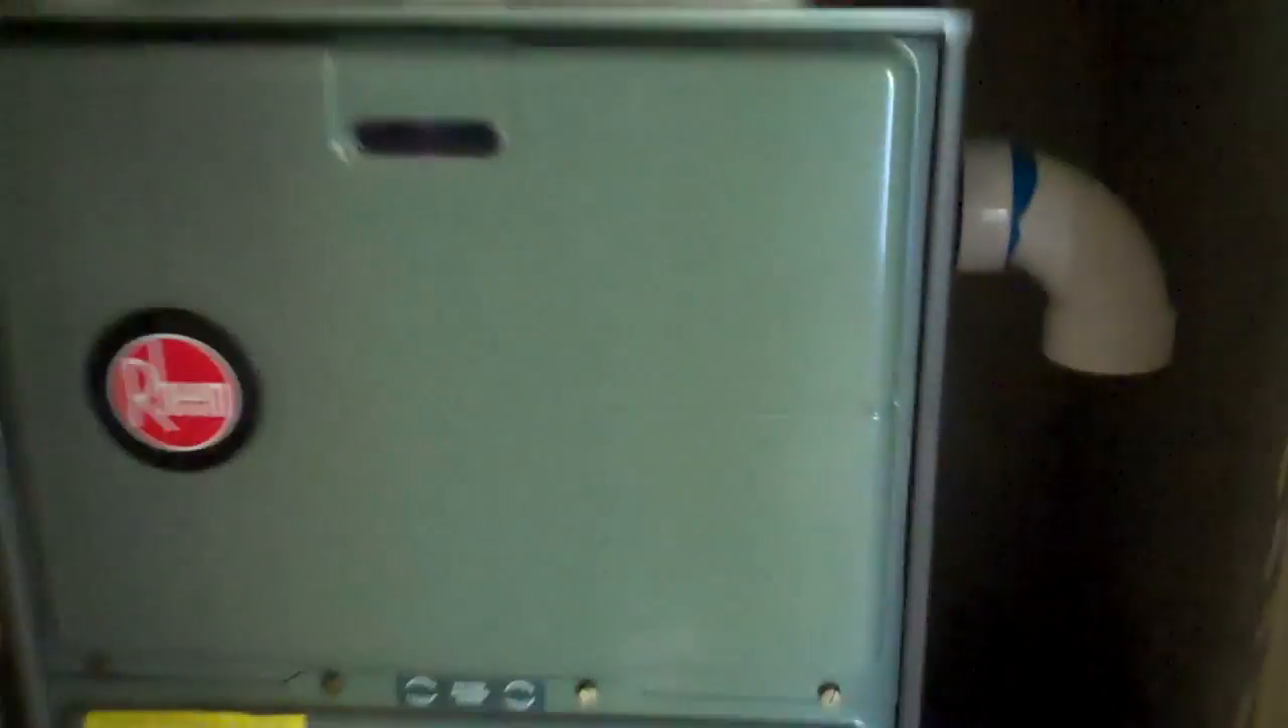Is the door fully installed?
Yes.